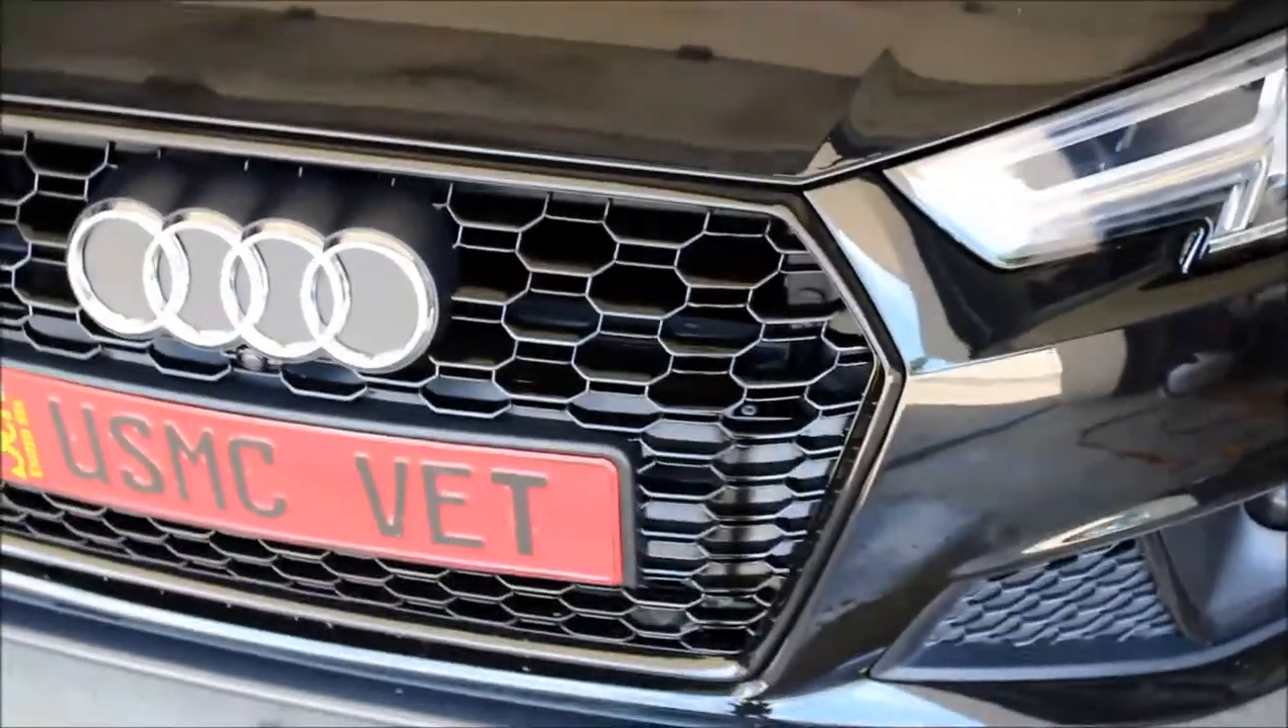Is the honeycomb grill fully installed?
Yes.